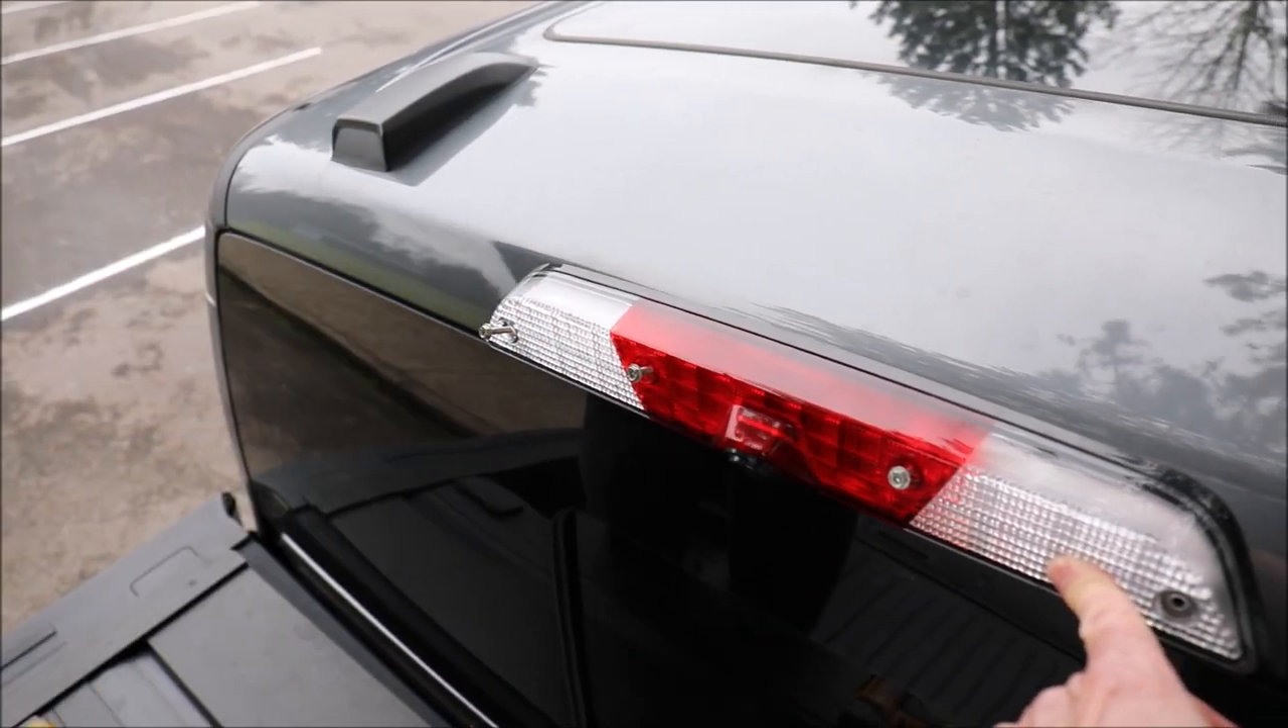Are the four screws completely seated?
No.